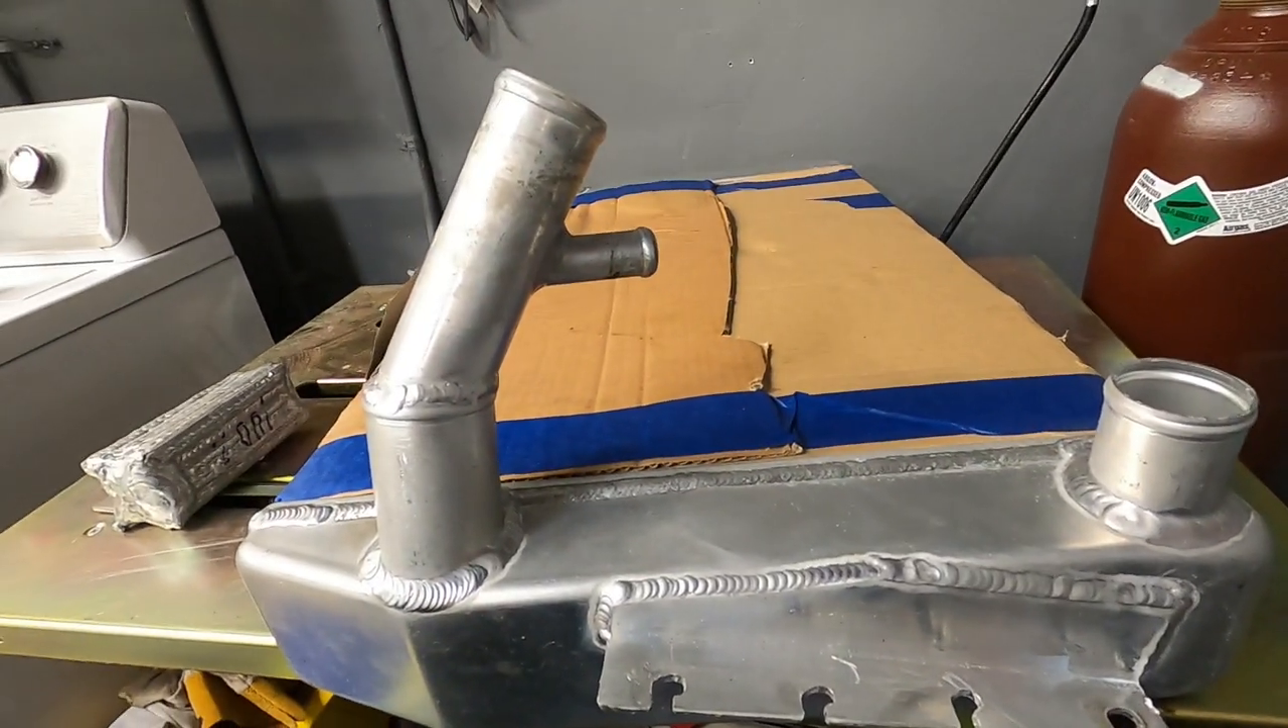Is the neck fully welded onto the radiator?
Yes.